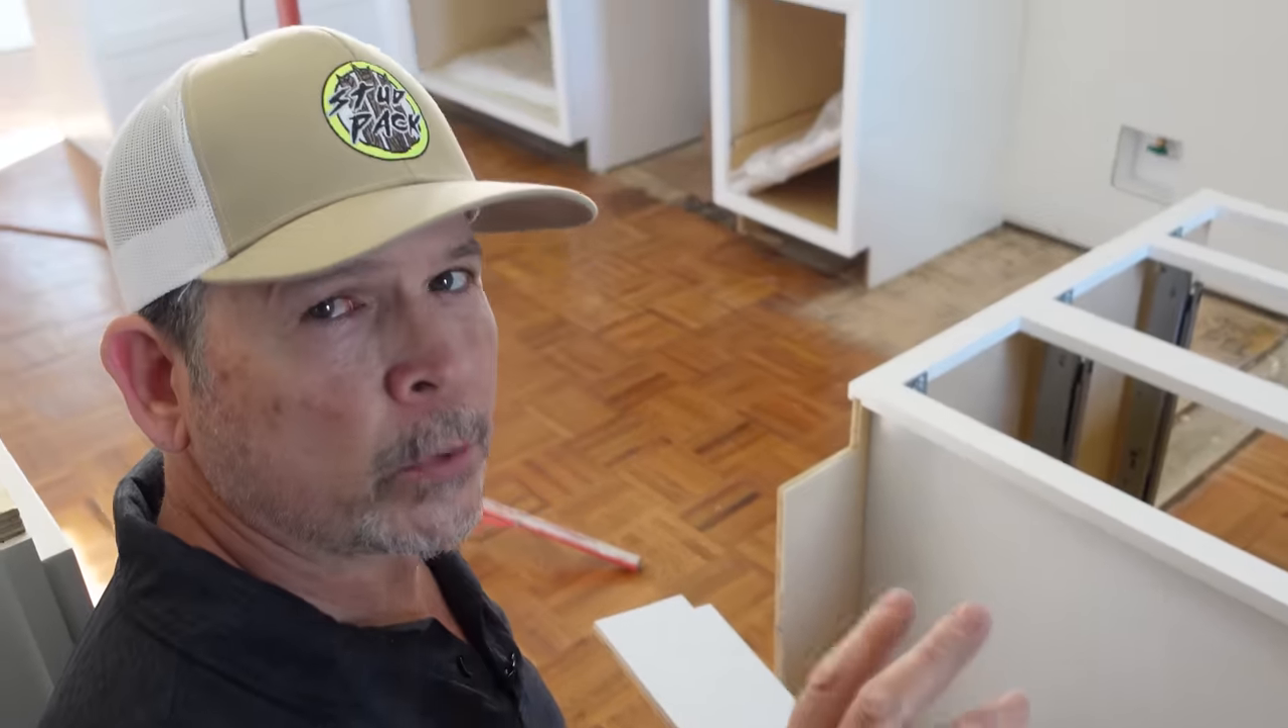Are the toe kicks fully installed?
No.